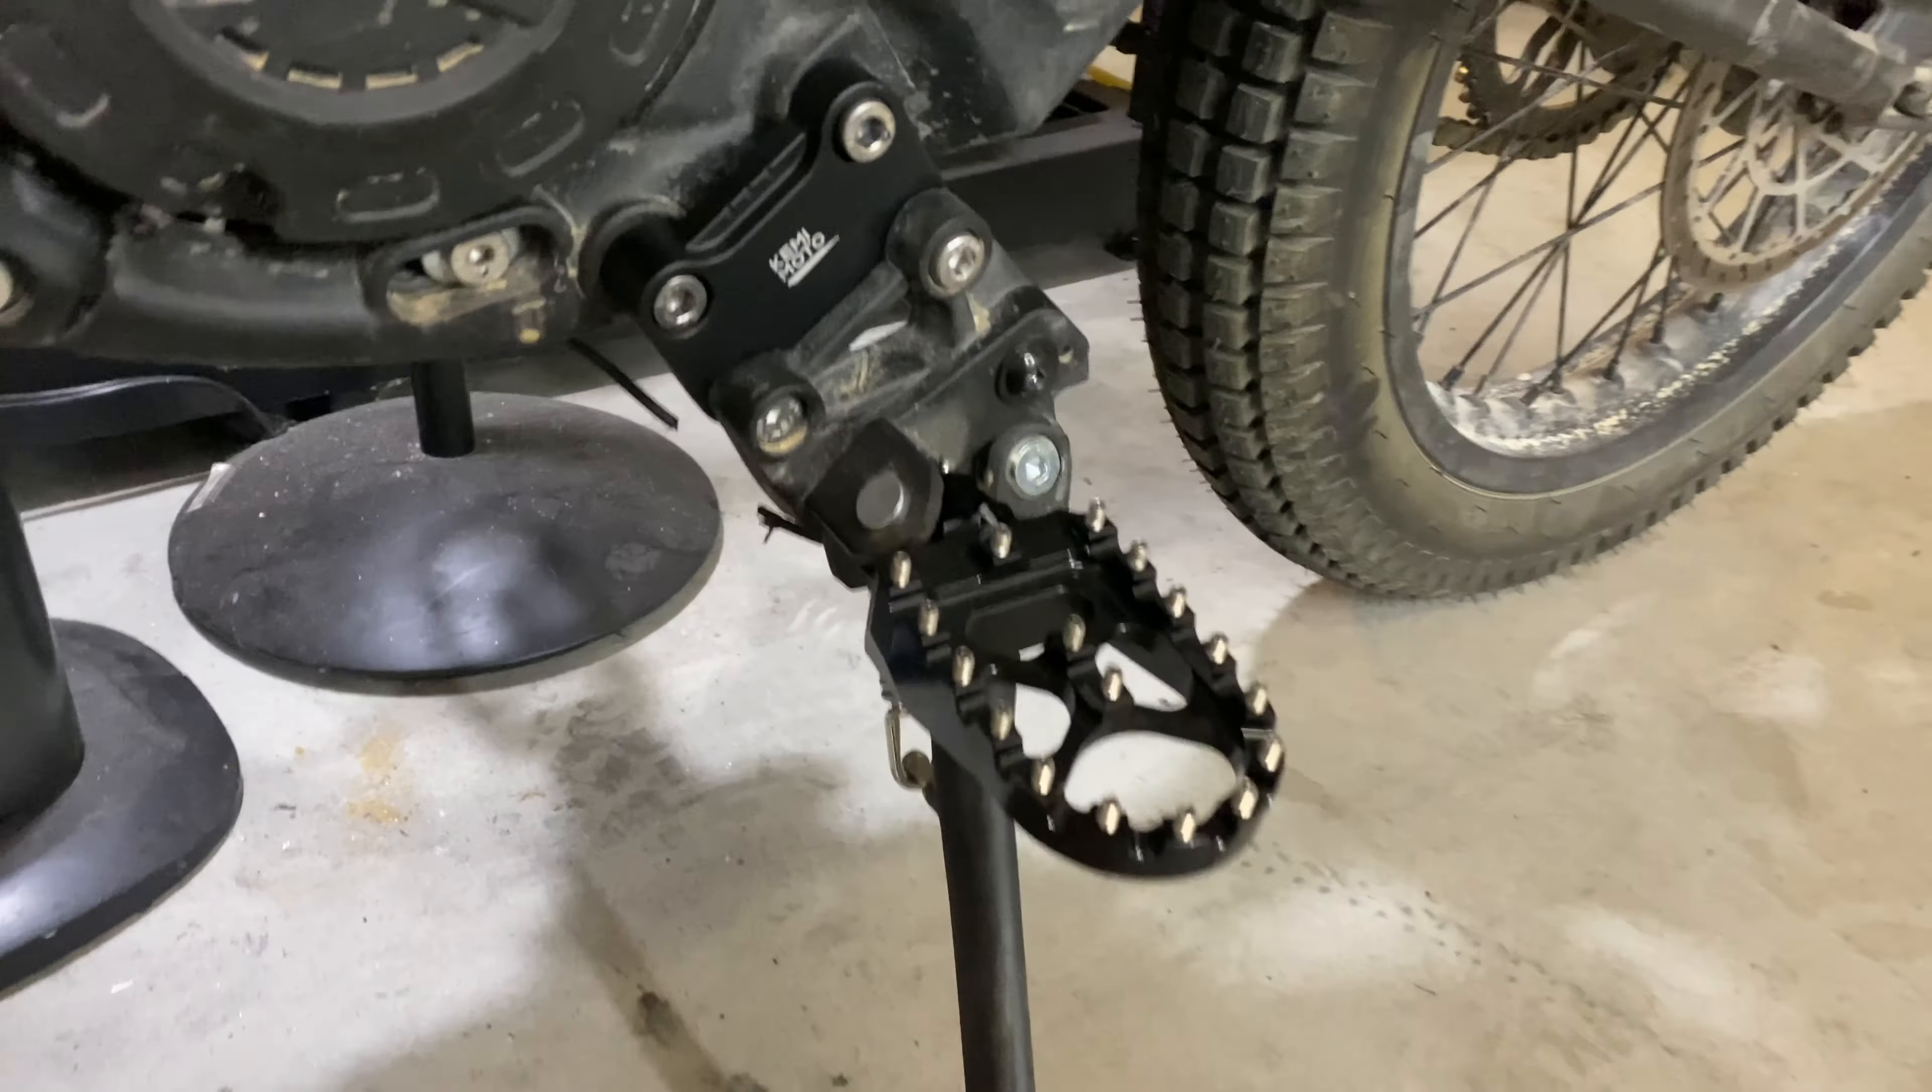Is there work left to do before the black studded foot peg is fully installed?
No.